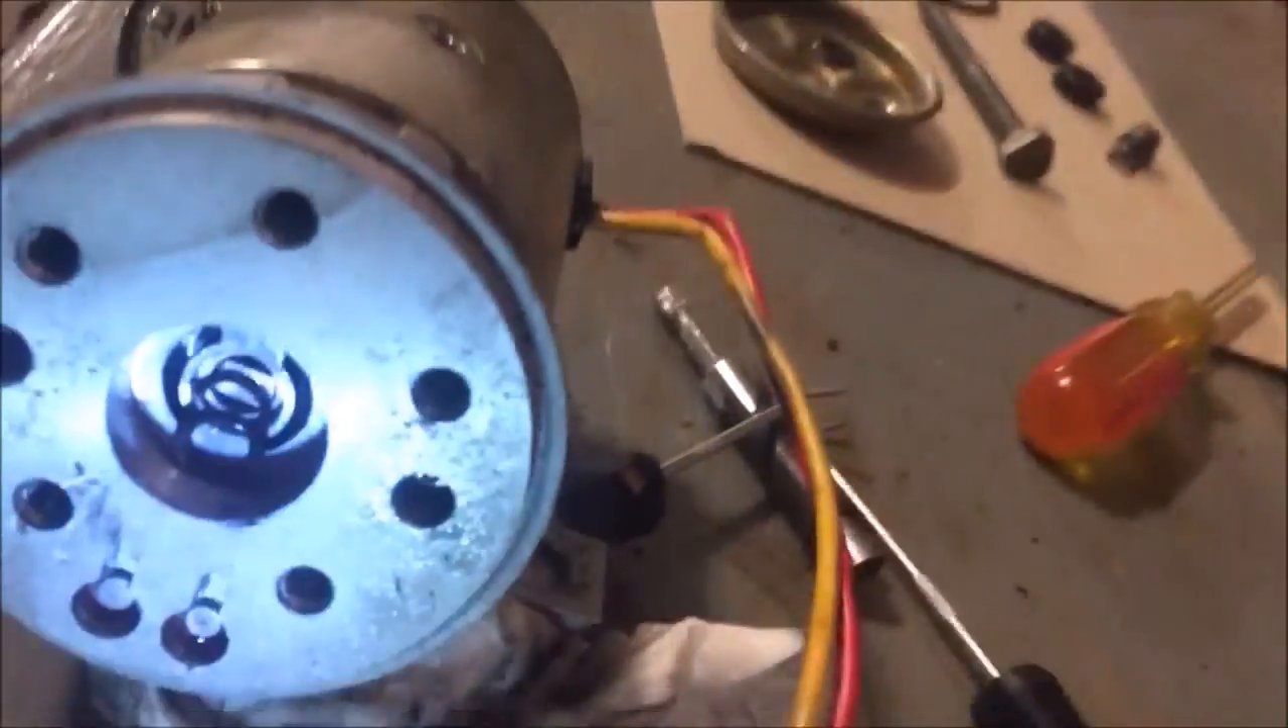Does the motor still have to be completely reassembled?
Yes.